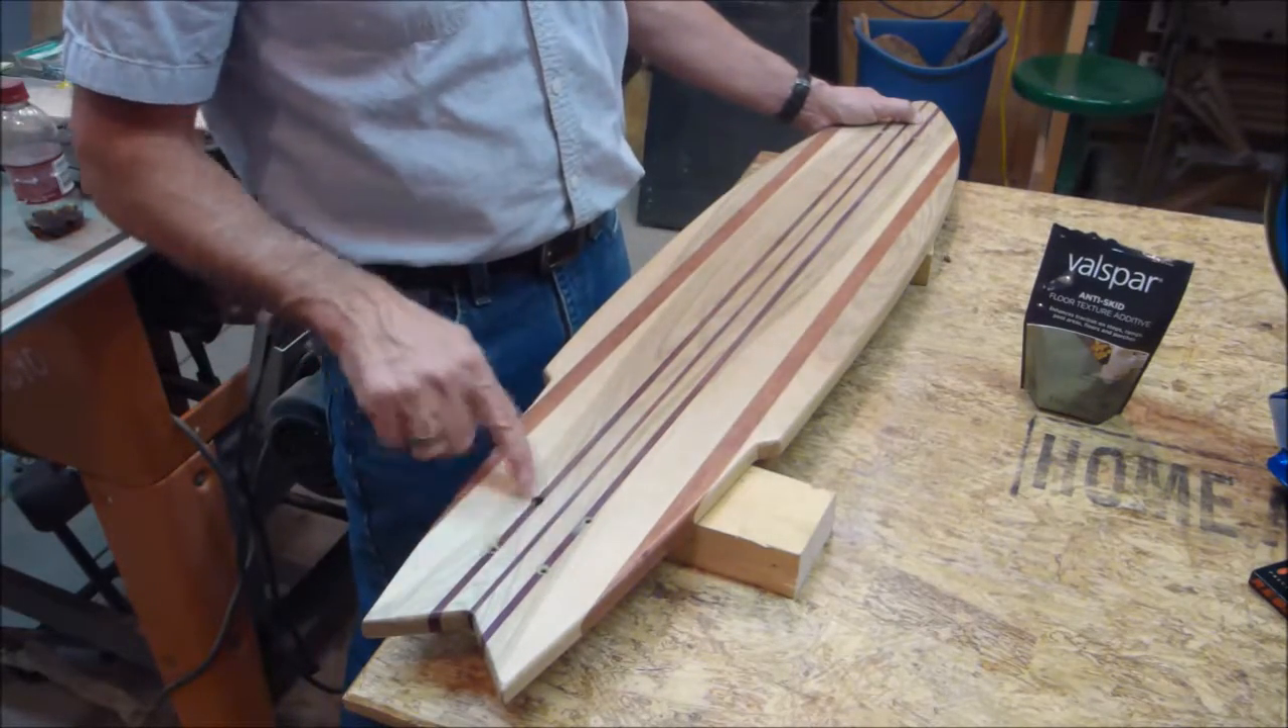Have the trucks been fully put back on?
No.